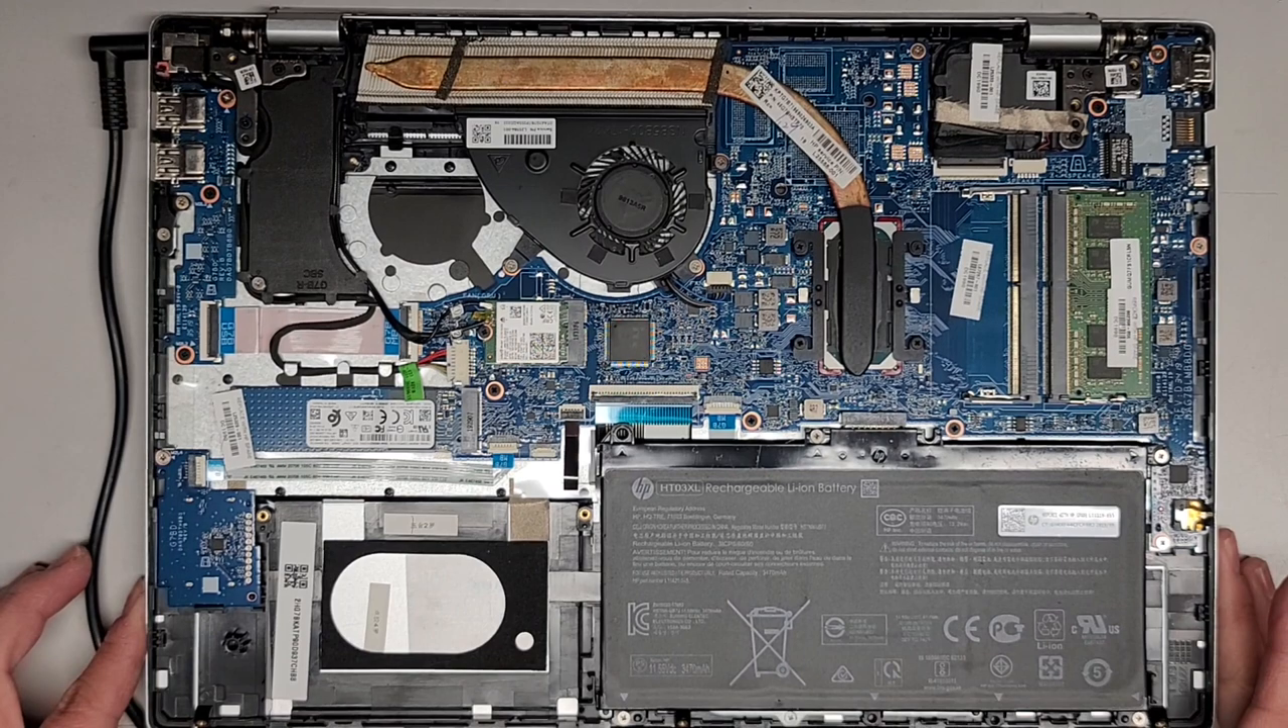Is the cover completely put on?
No.